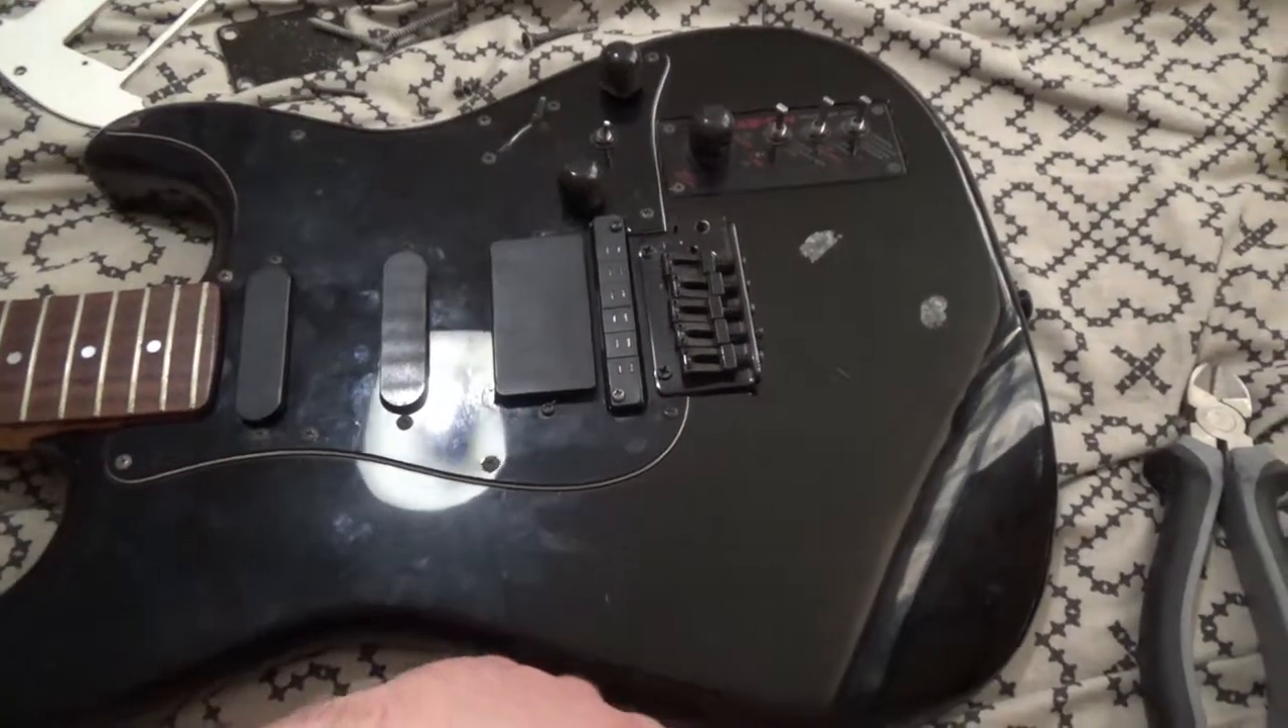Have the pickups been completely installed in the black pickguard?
Yes.